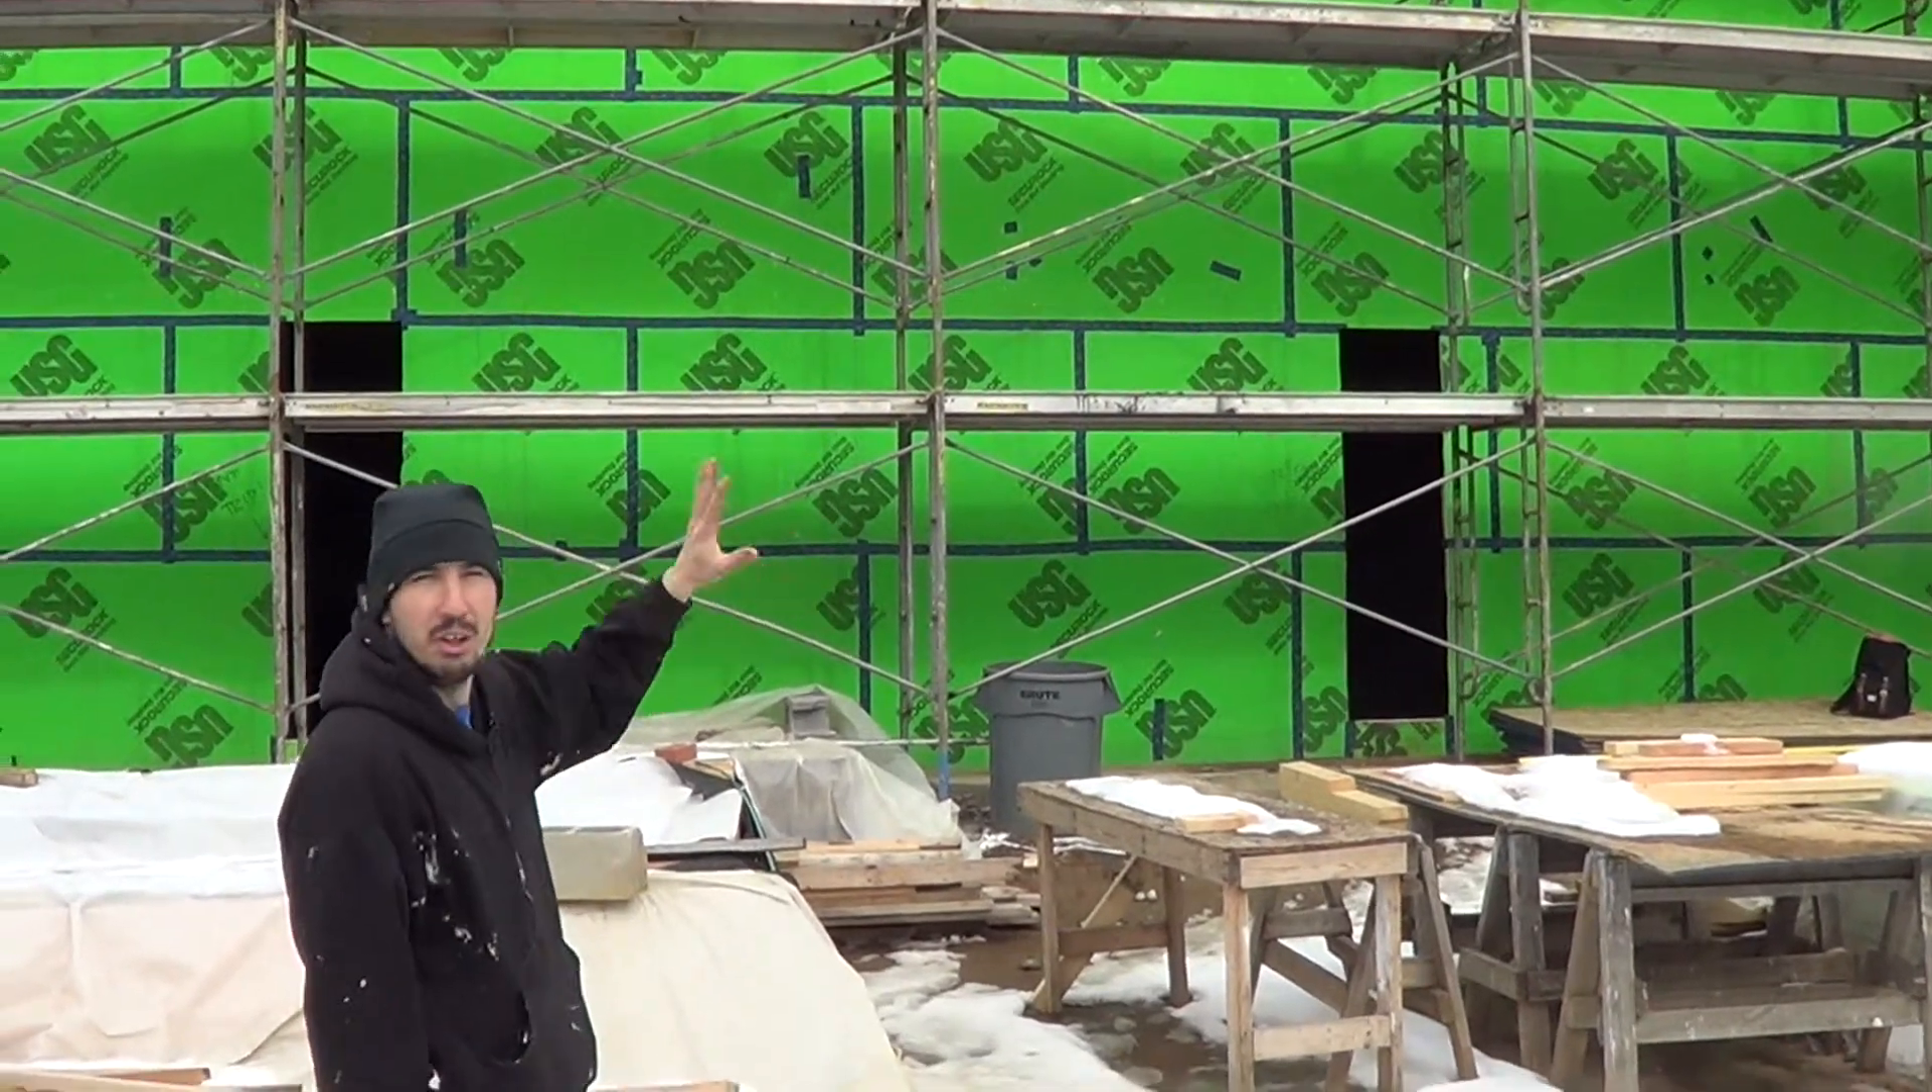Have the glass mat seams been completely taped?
Yes.